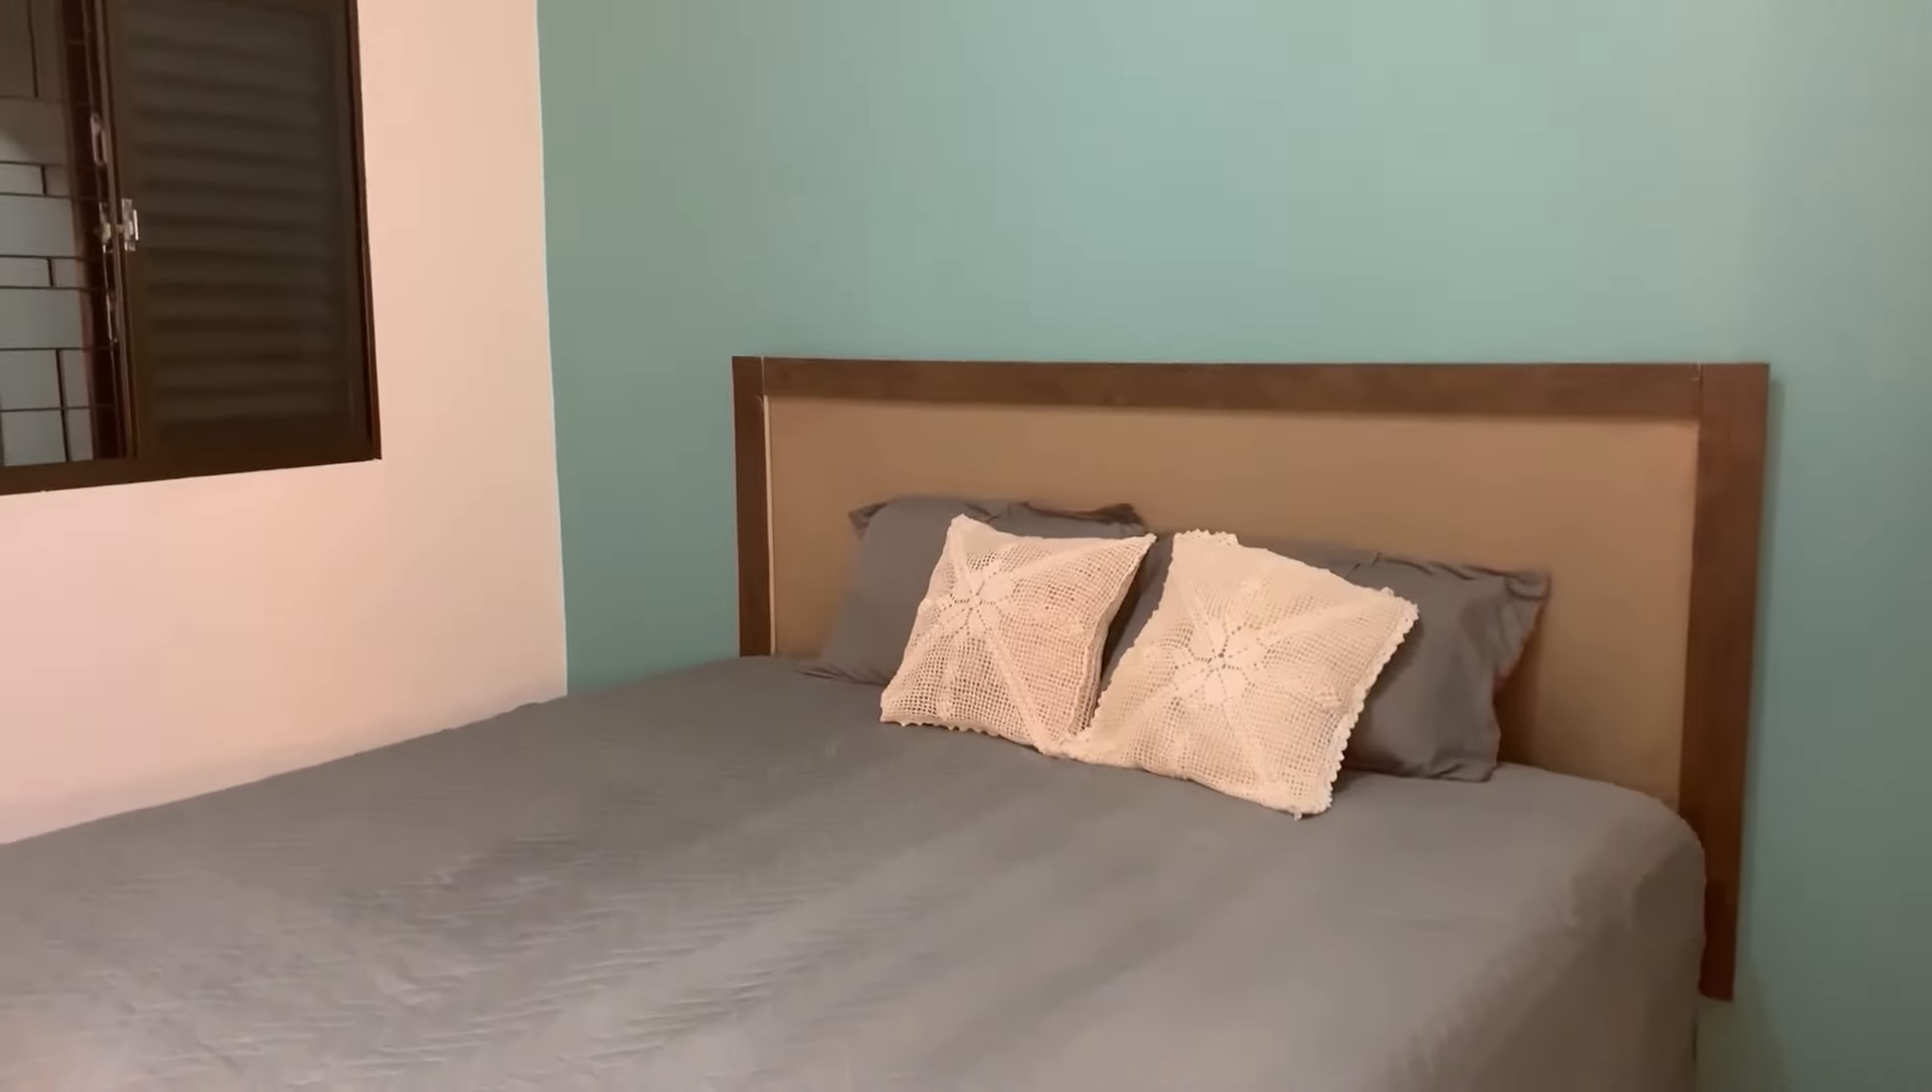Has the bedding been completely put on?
Yes.